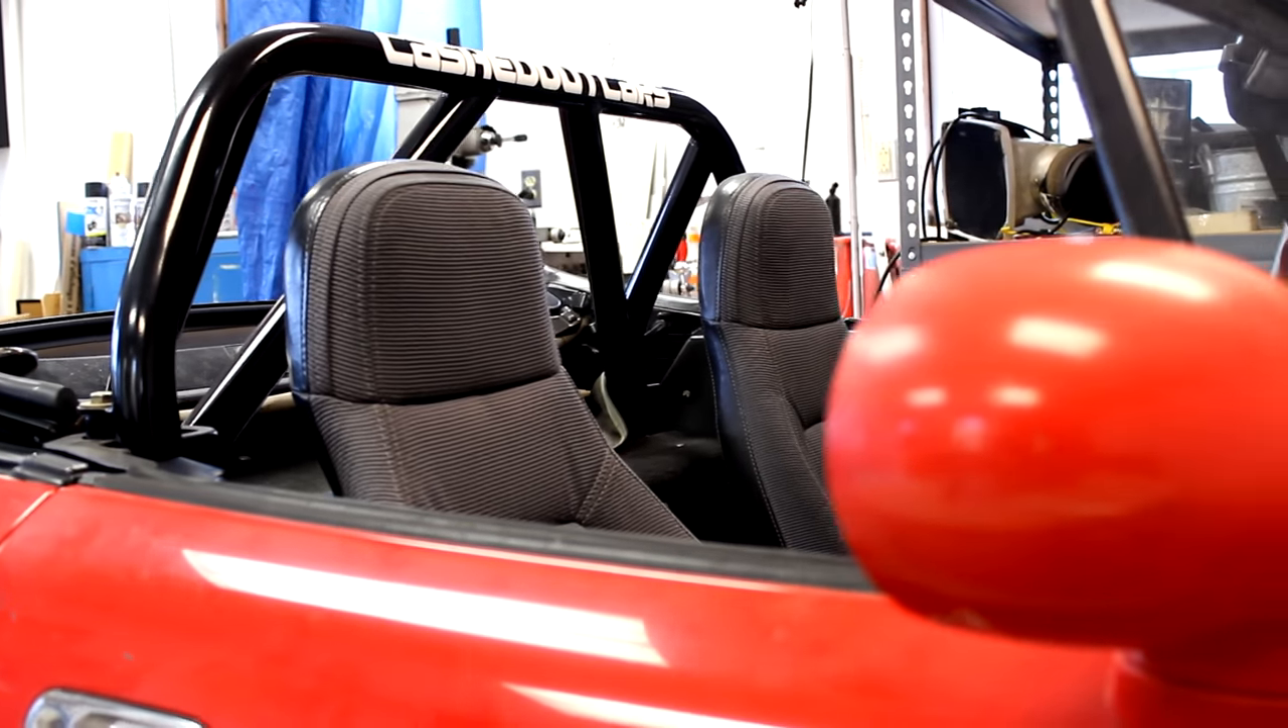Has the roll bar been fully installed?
Yes.